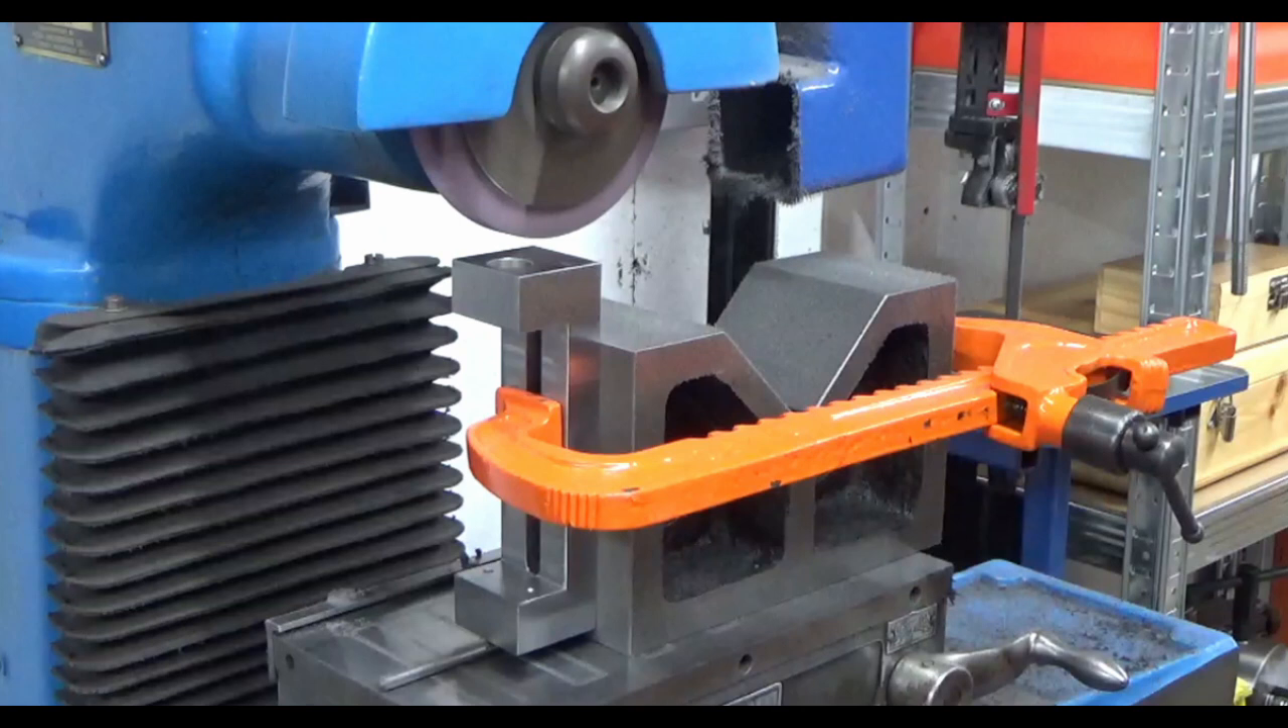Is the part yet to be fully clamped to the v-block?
No.